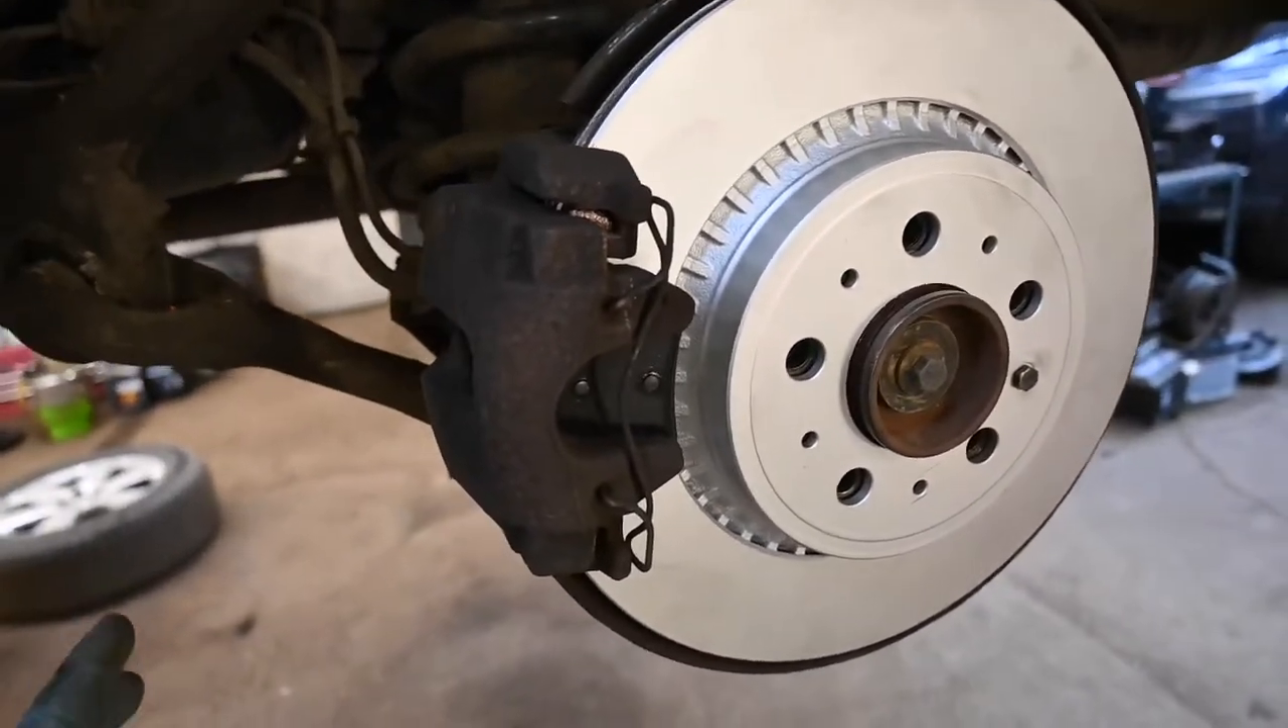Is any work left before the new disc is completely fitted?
No.